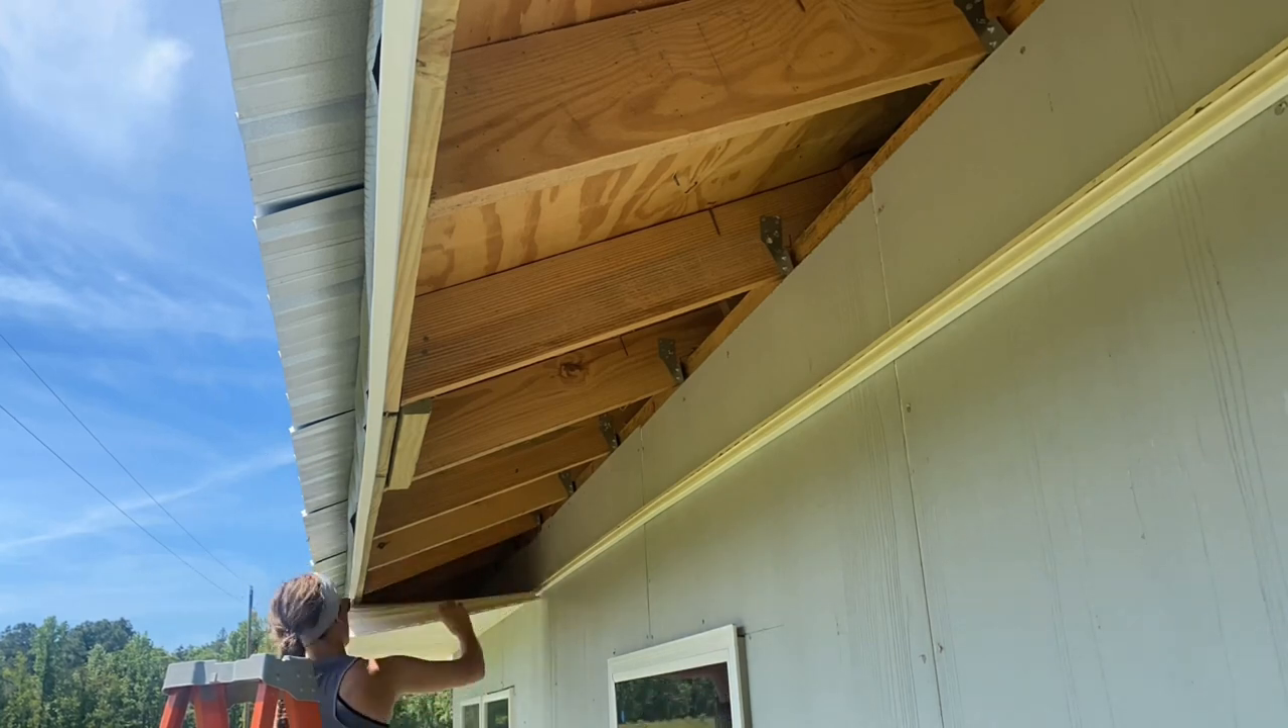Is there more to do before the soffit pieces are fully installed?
Yes.